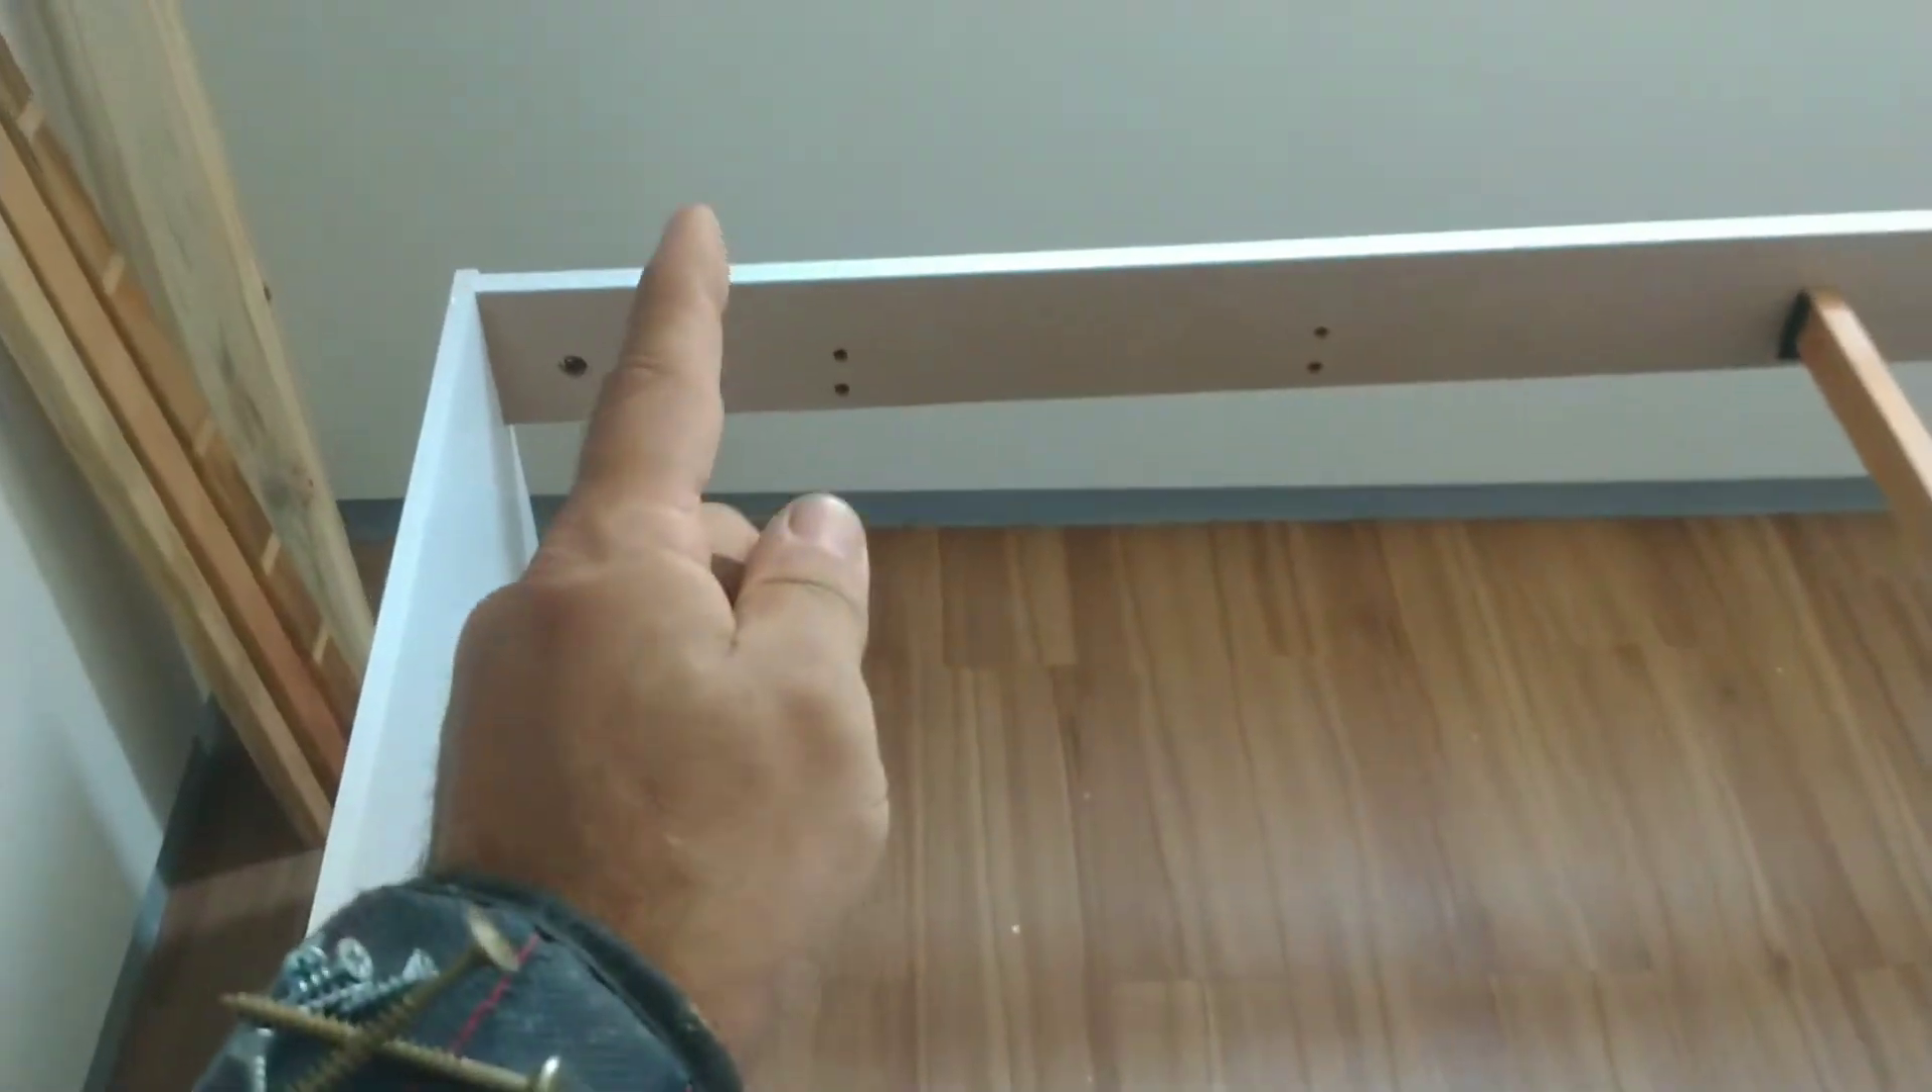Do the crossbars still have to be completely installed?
Yes.